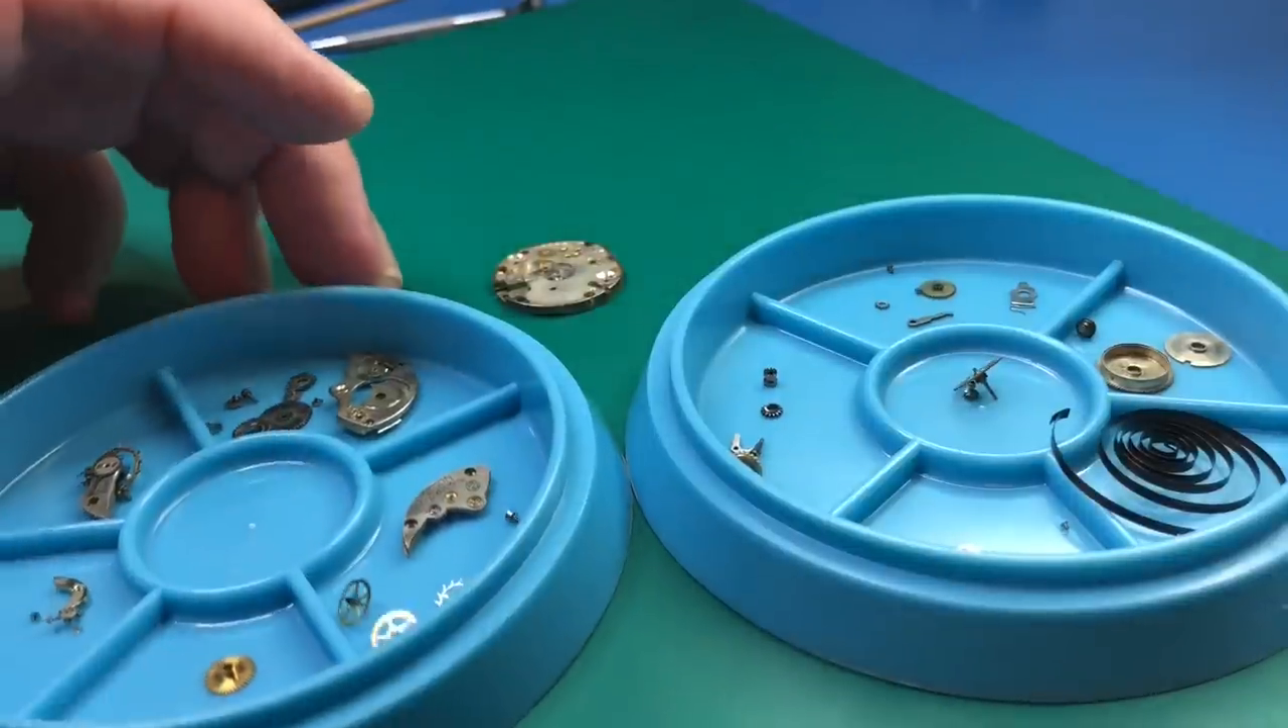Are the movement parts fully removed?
Yes.